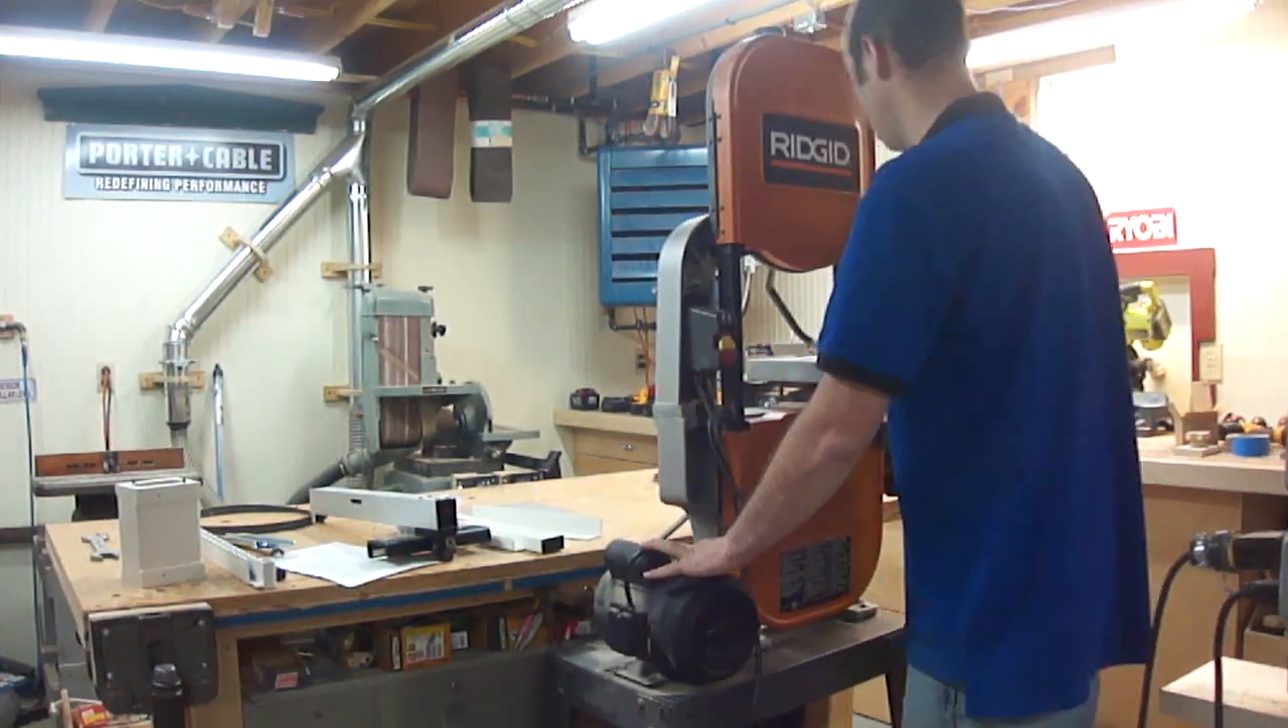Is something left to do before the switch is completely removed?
Yes.